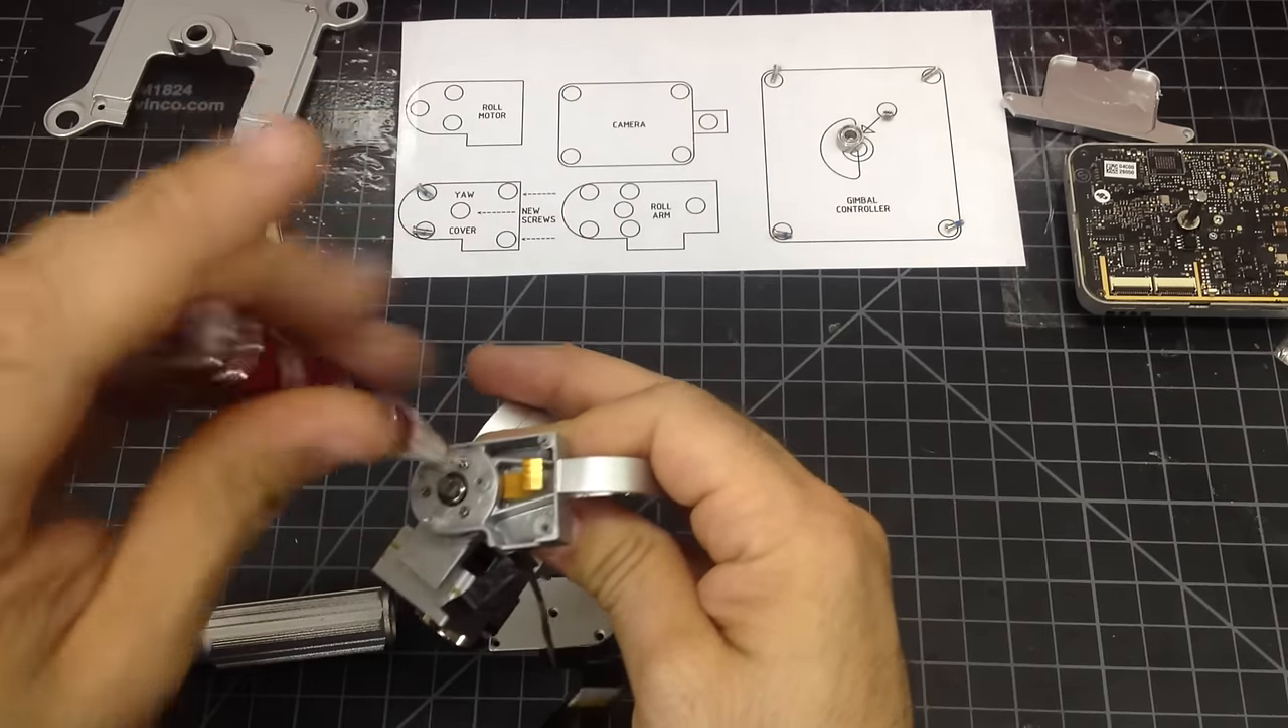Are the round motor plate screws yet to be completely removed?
Yes.